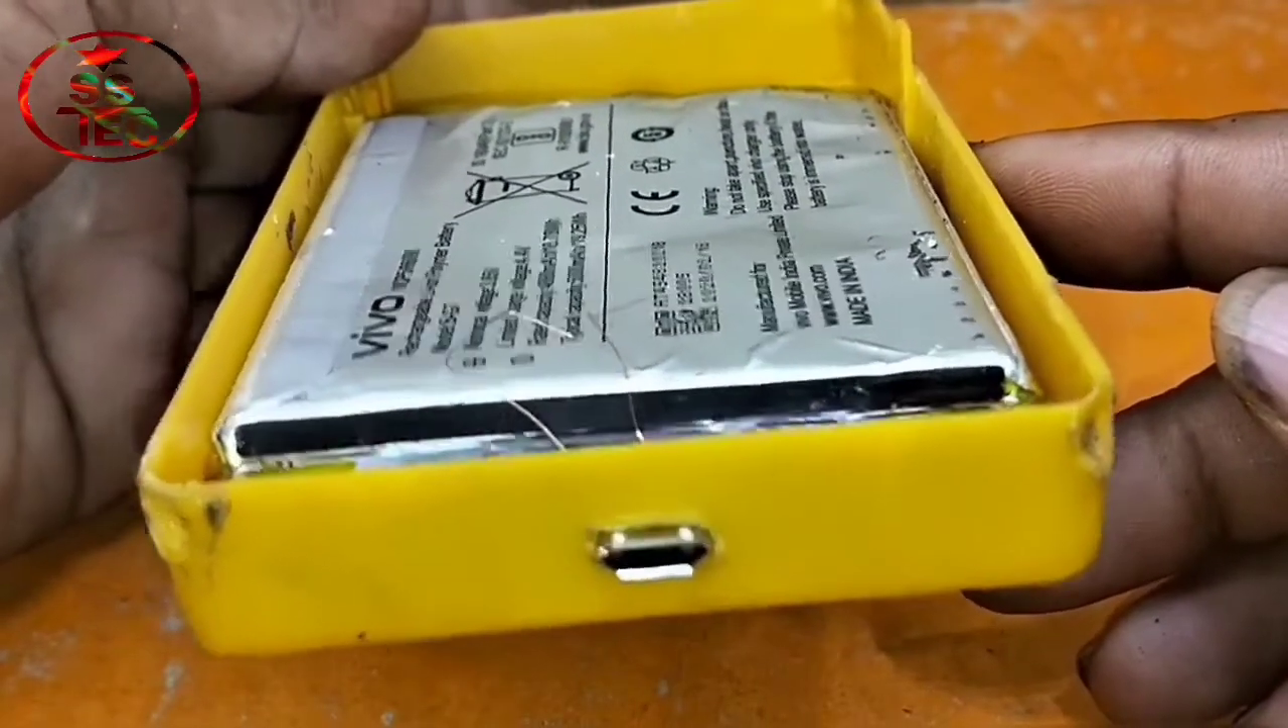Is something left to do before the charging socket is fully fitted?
No.